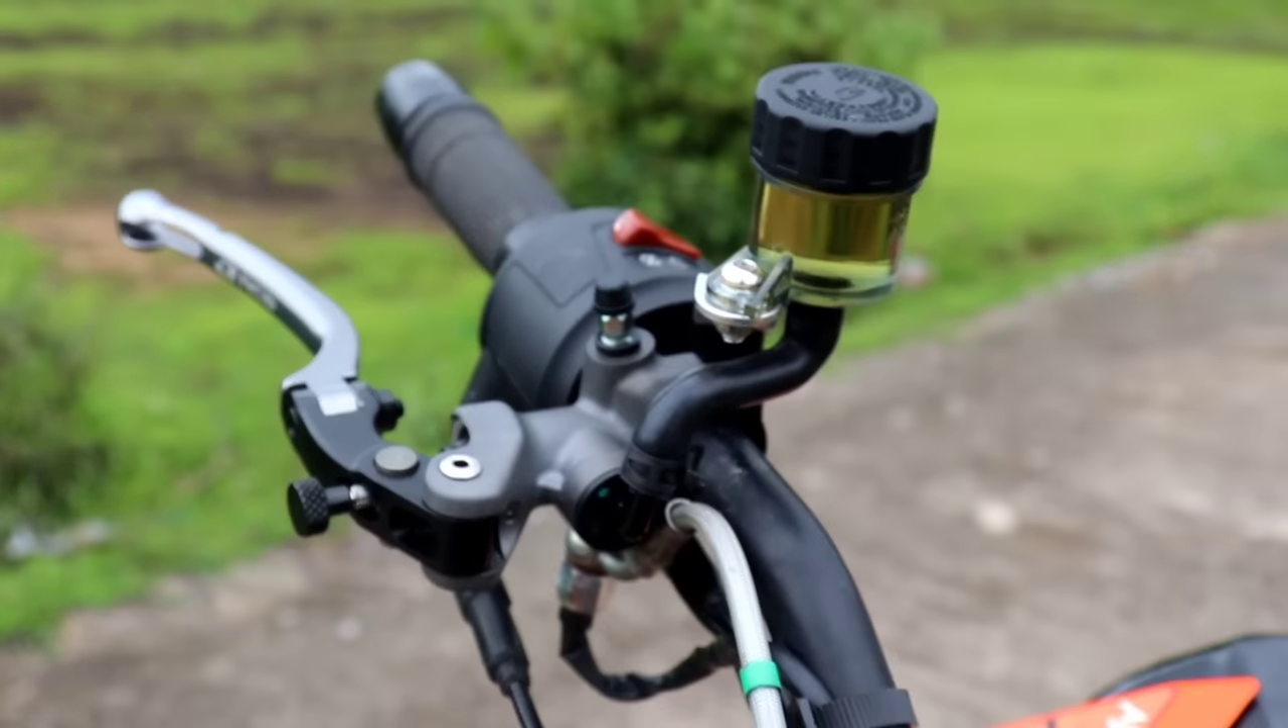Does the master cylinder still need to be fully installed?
No.